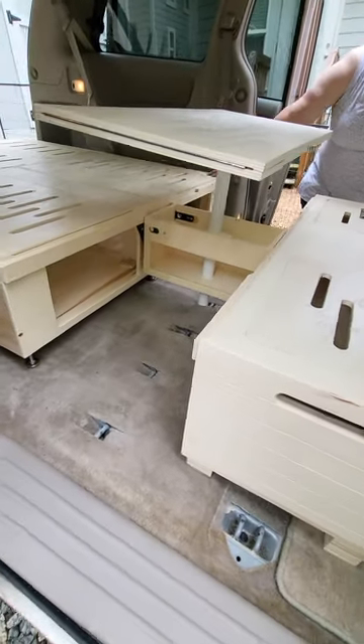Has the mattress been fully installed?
No.